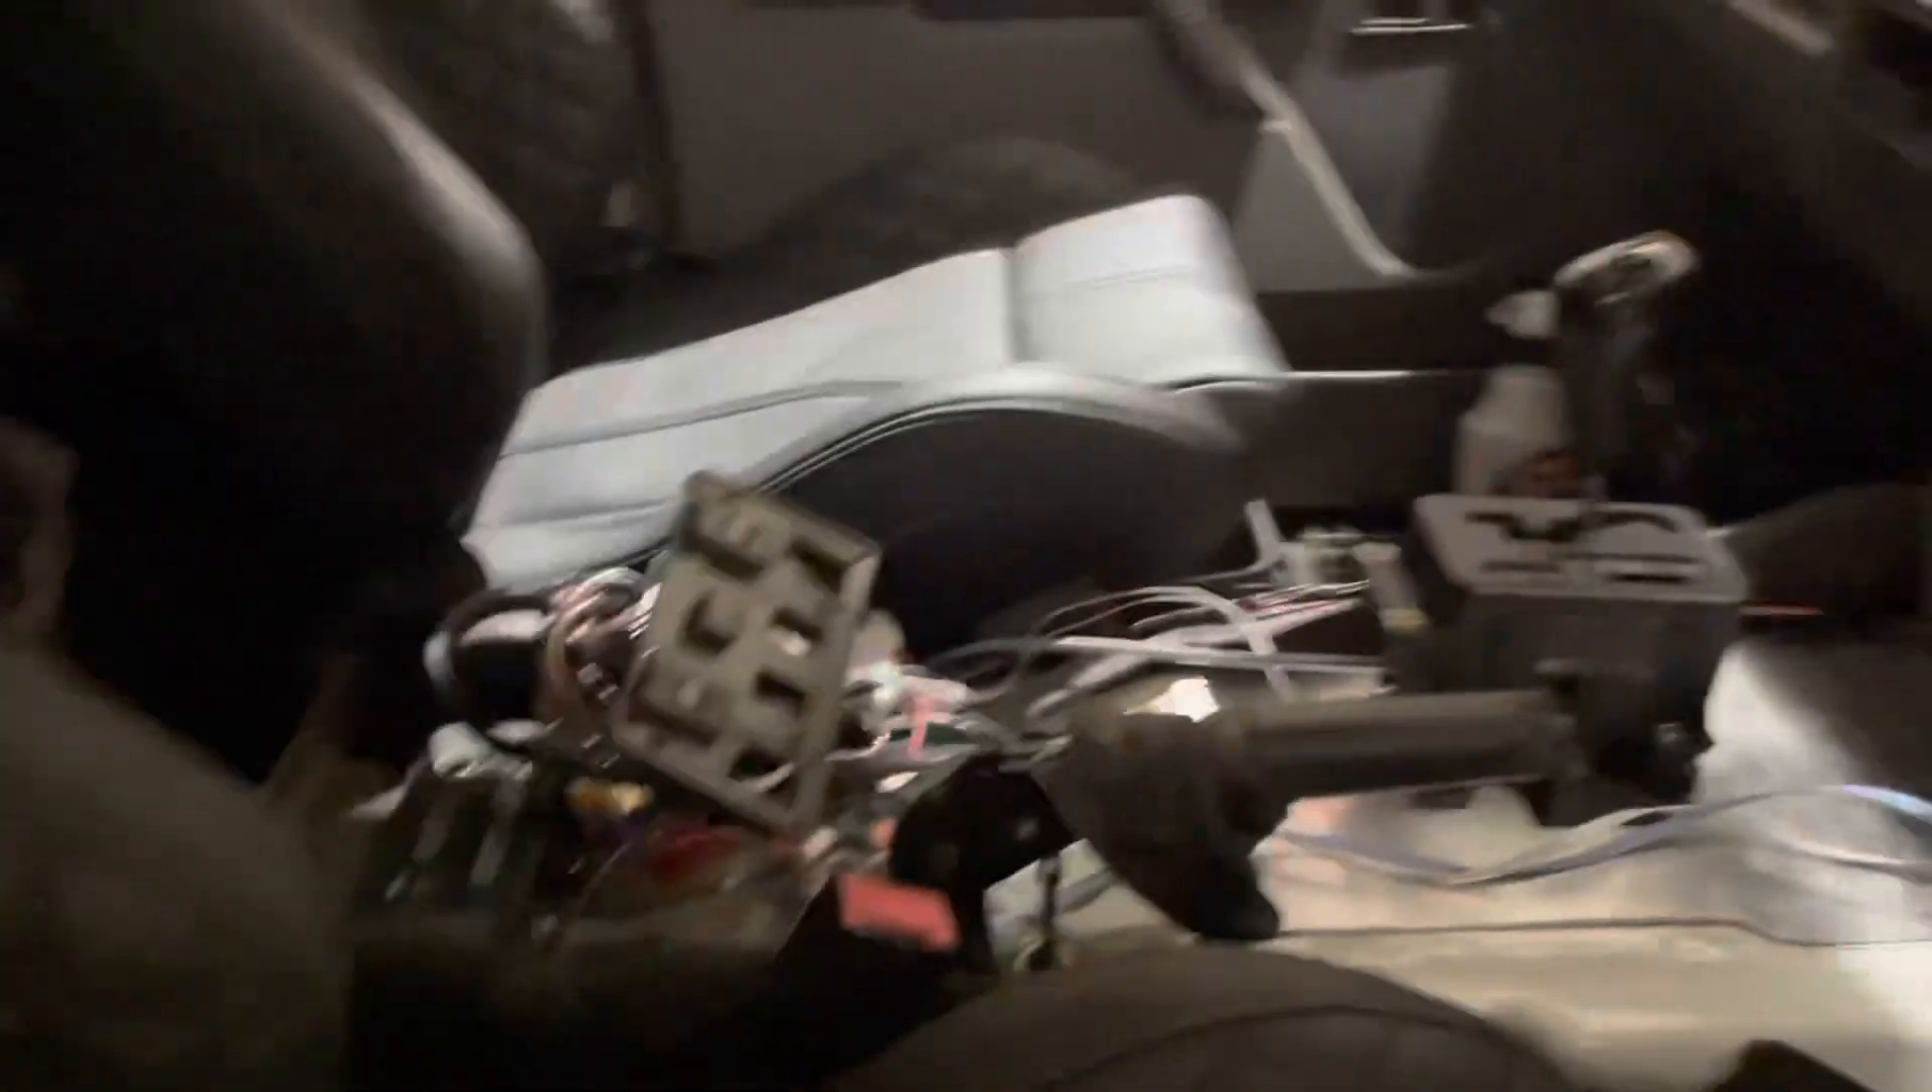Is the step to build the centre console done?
No.